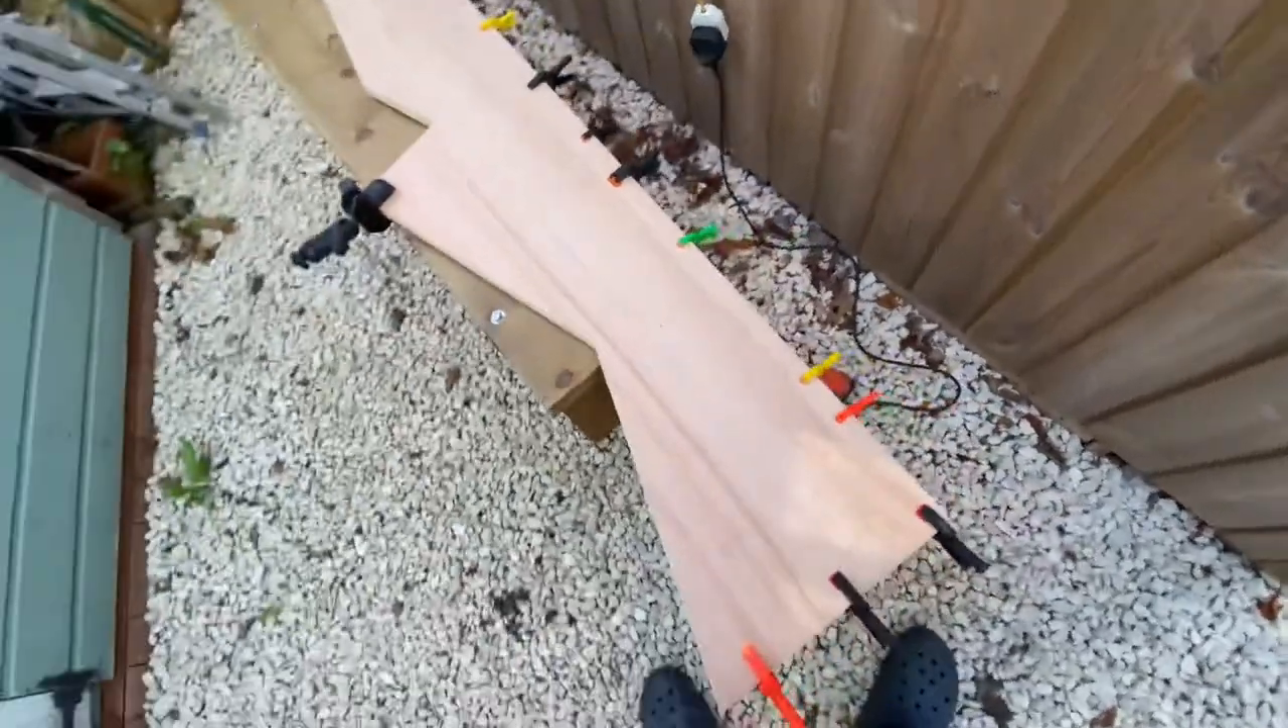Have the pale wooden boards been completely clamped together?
Yes.